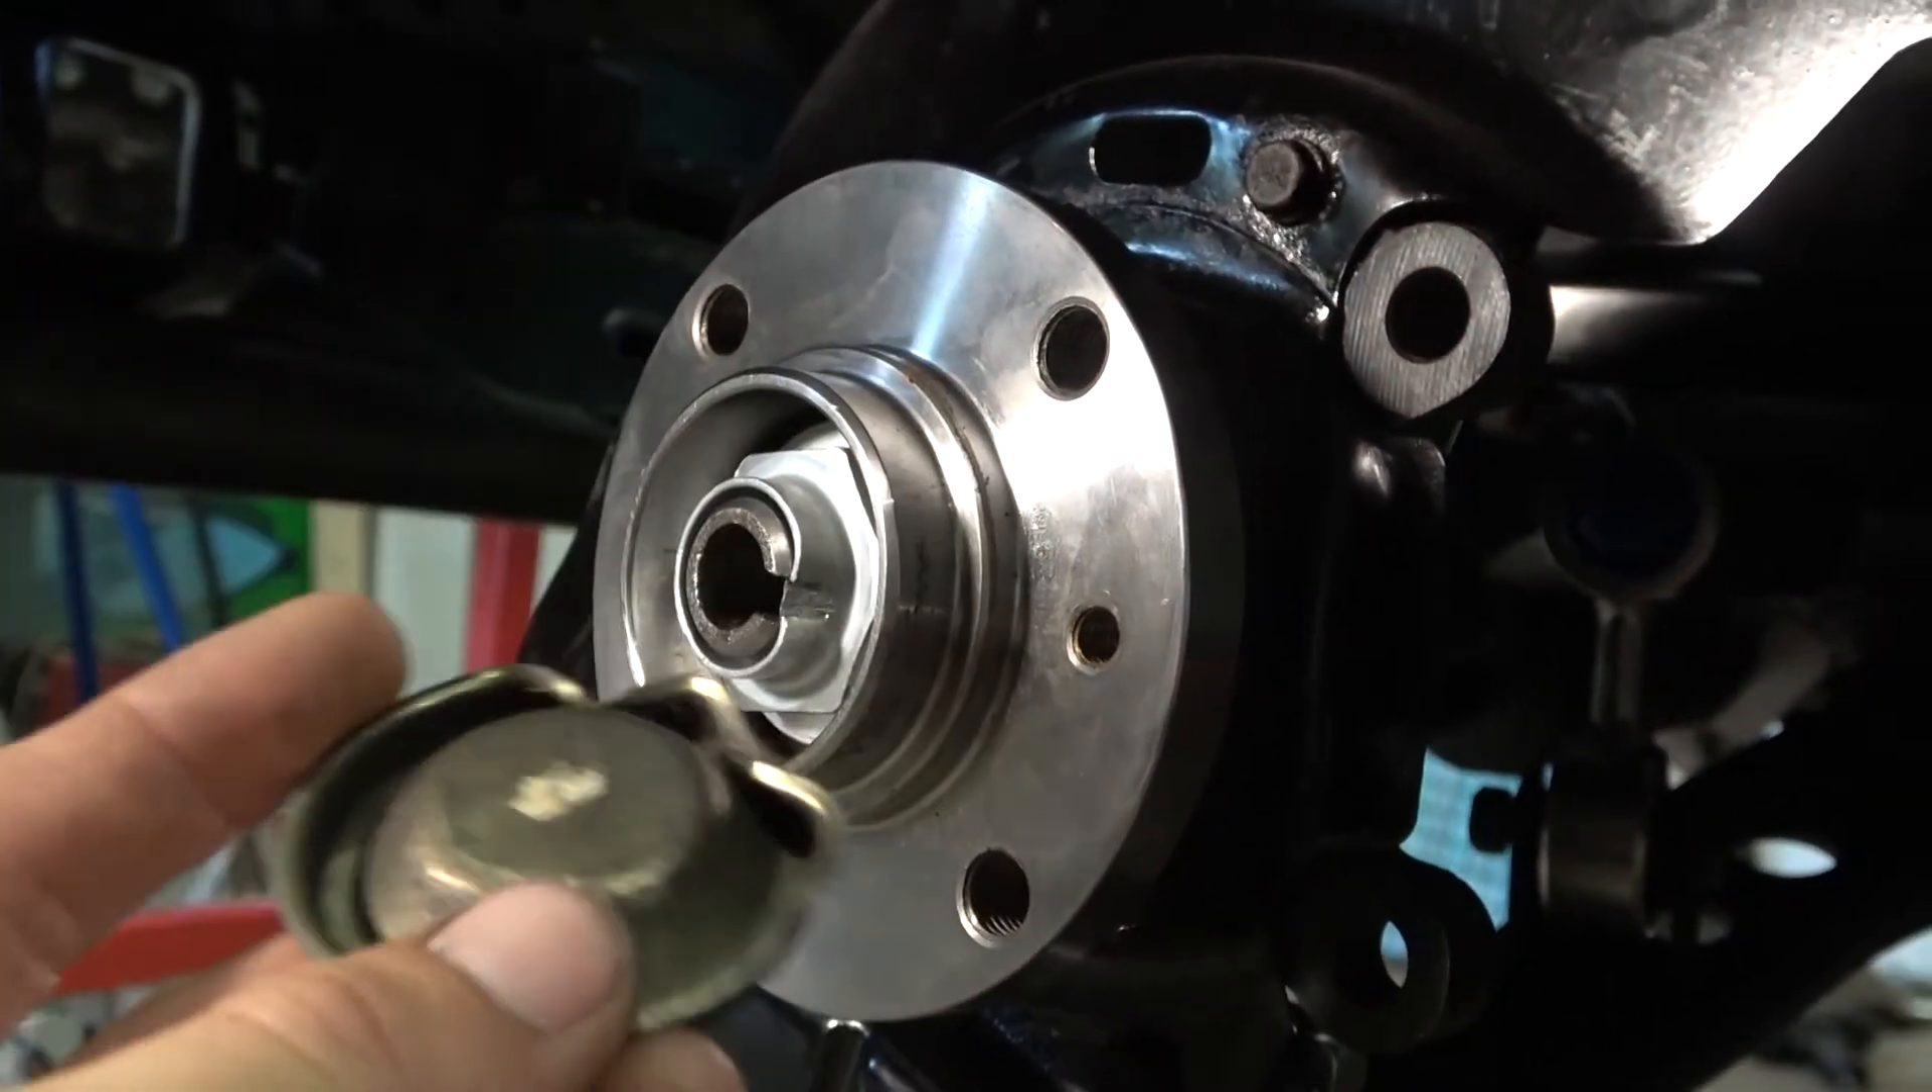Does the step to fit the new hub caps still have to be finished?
Yes.